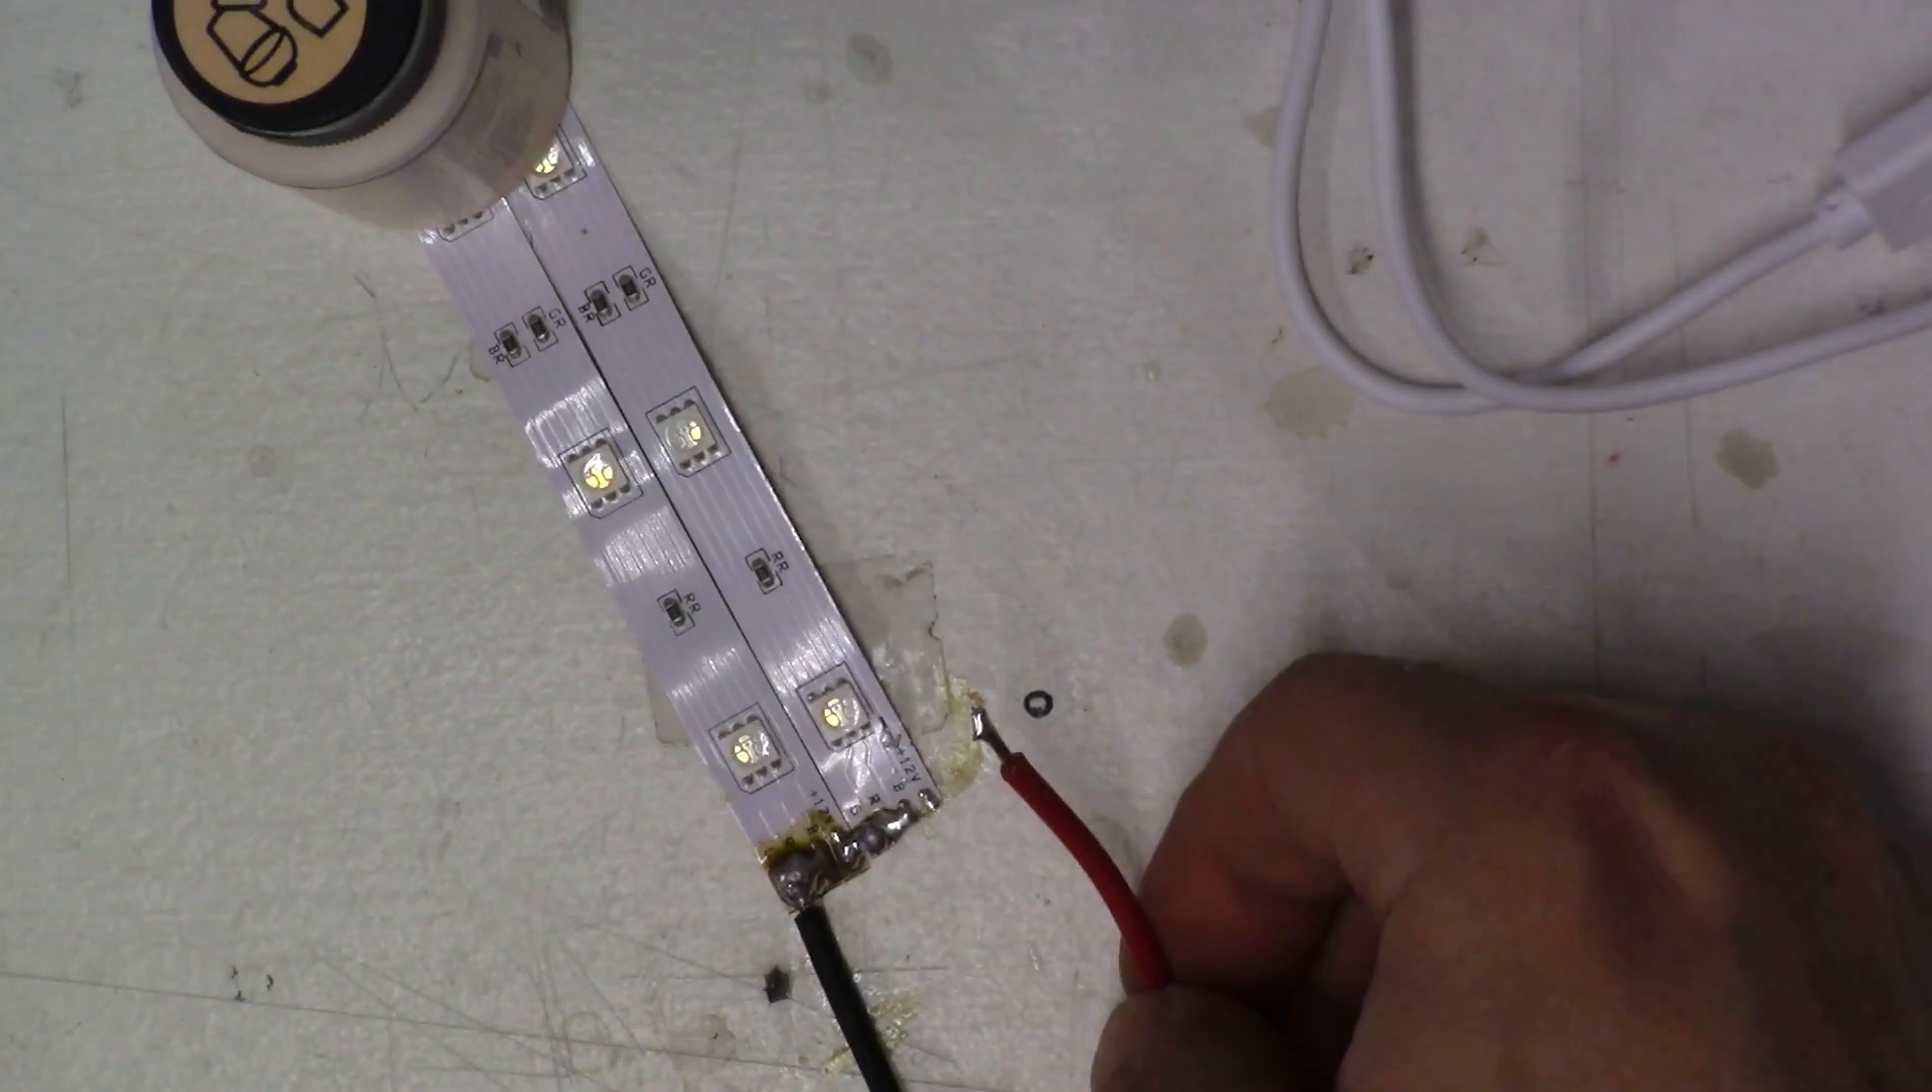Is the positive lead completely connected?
No.